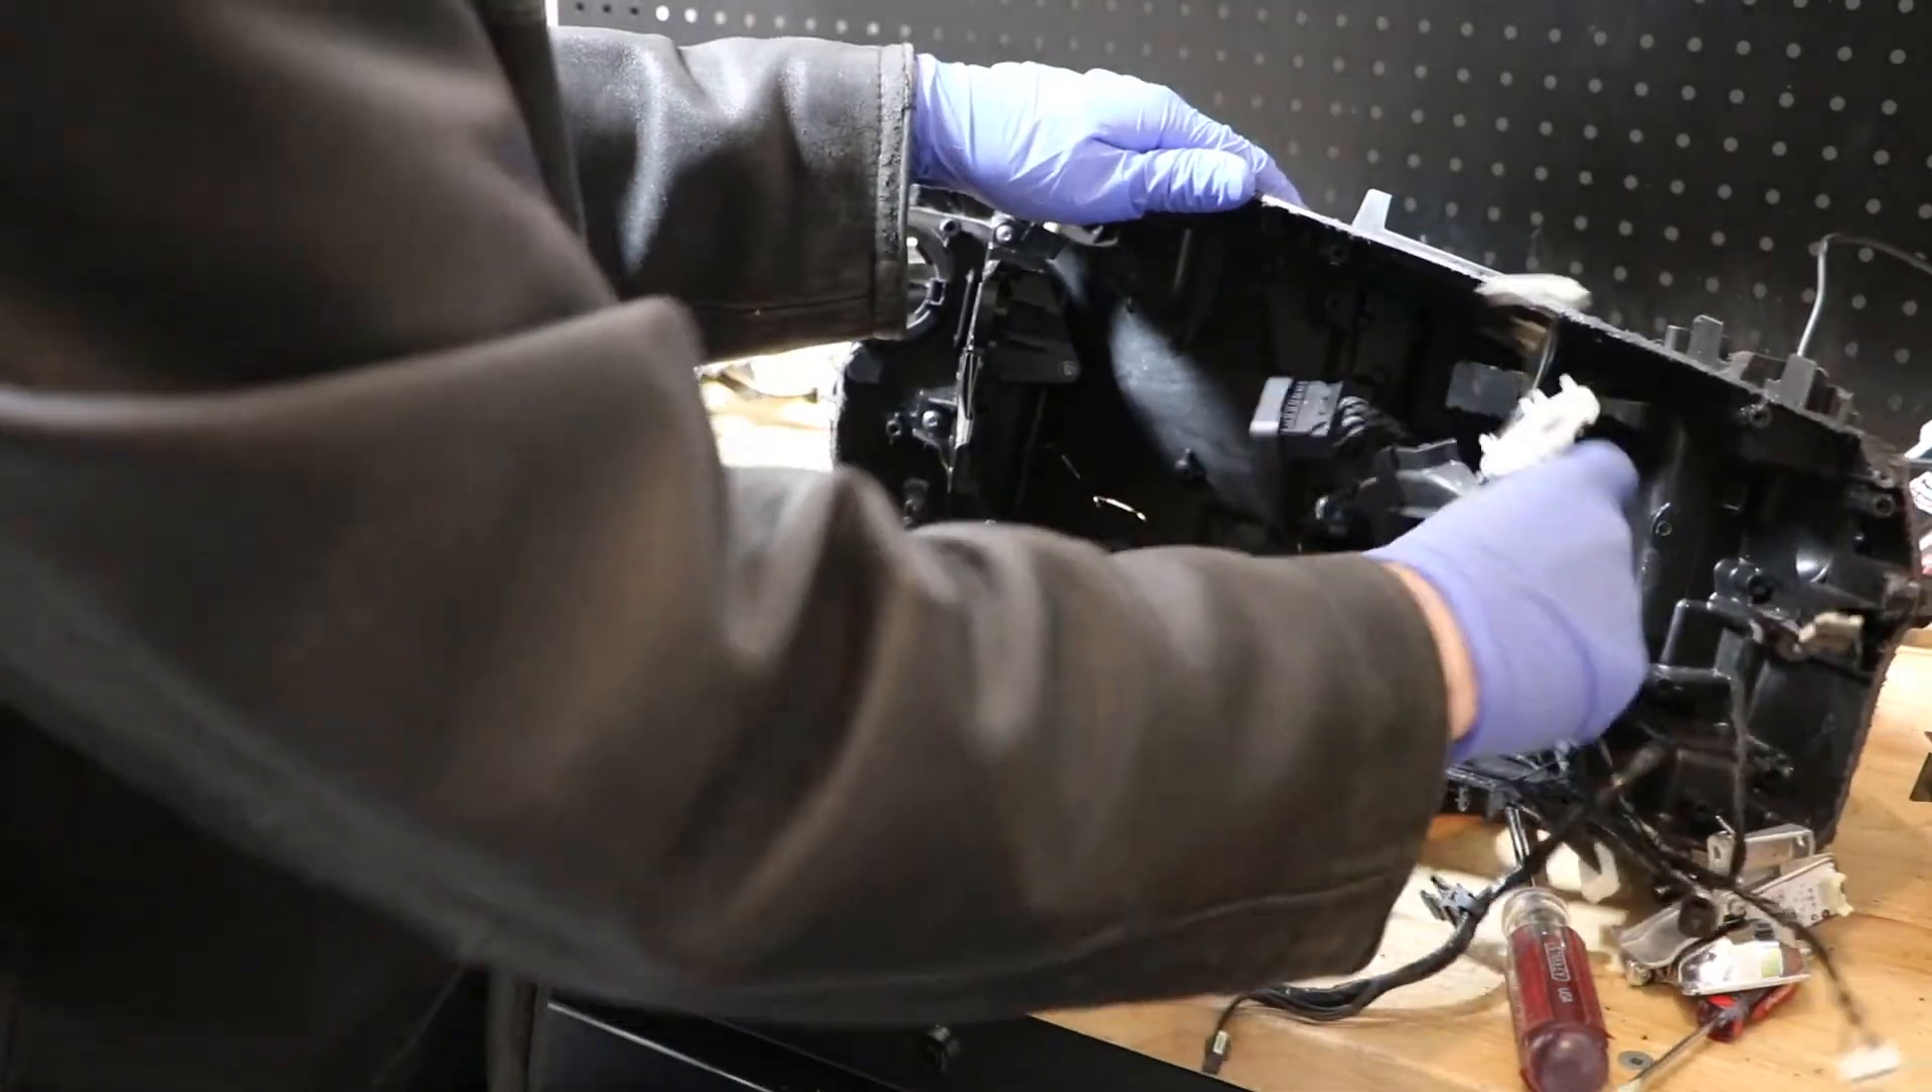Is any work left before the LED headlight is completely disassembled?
Yes.